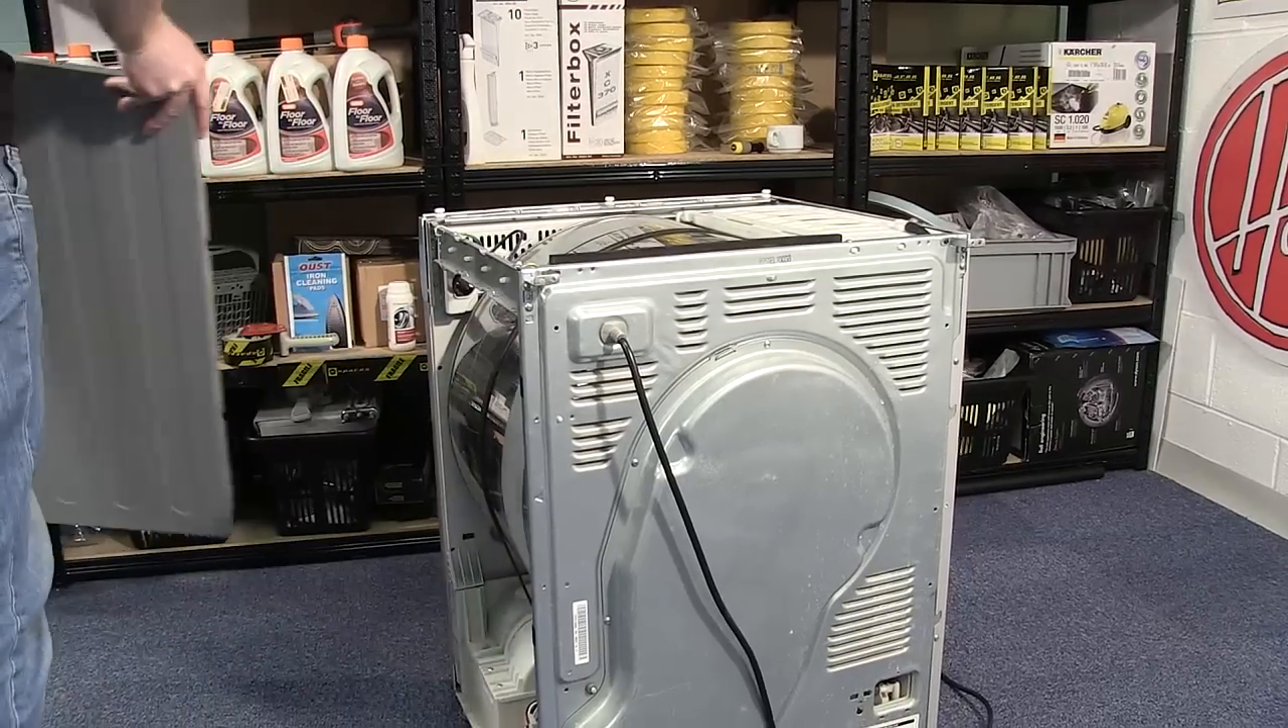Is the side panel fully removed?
Yes.